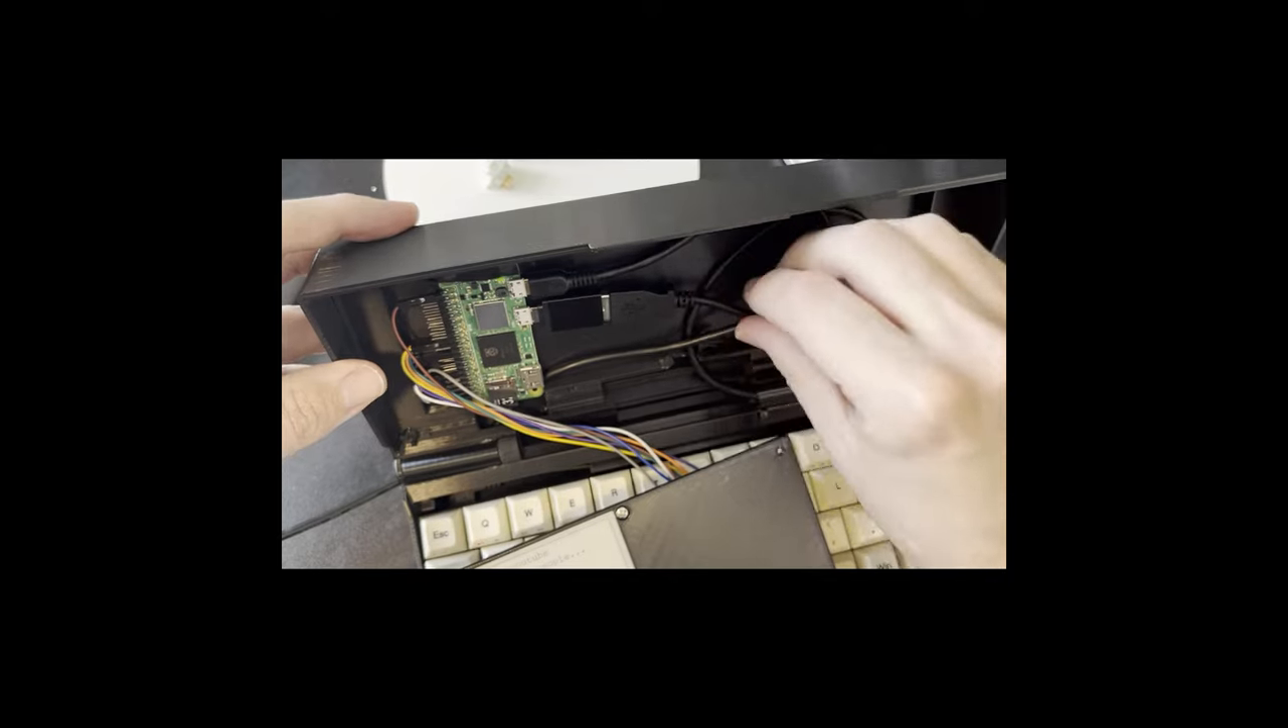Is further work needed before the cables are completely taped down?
Yes.